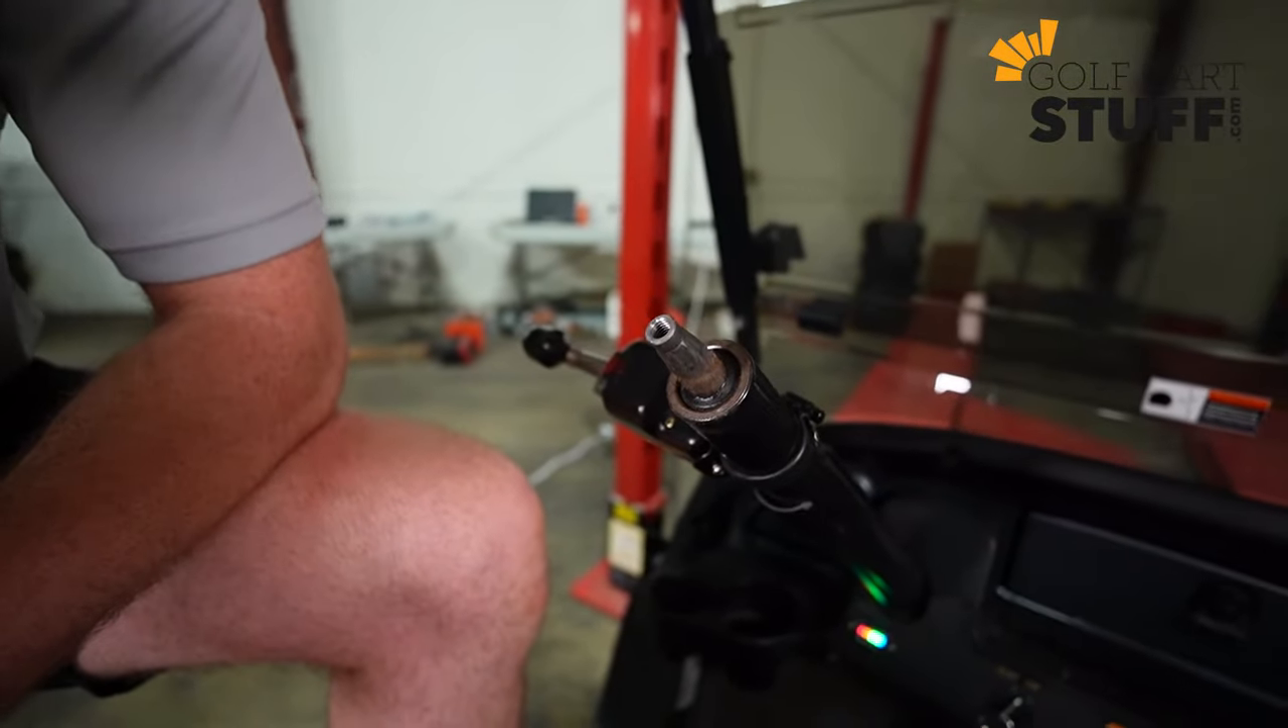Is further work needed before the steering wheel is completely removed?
No.